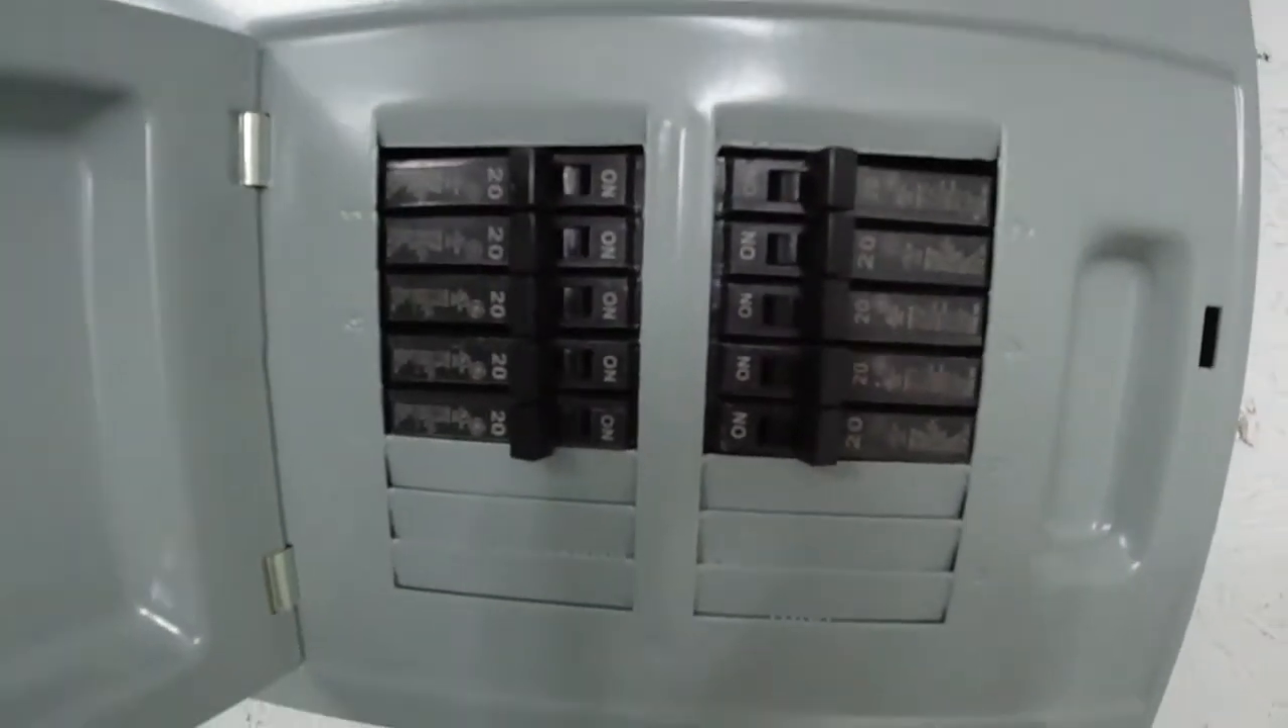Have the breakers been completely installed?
Yes.